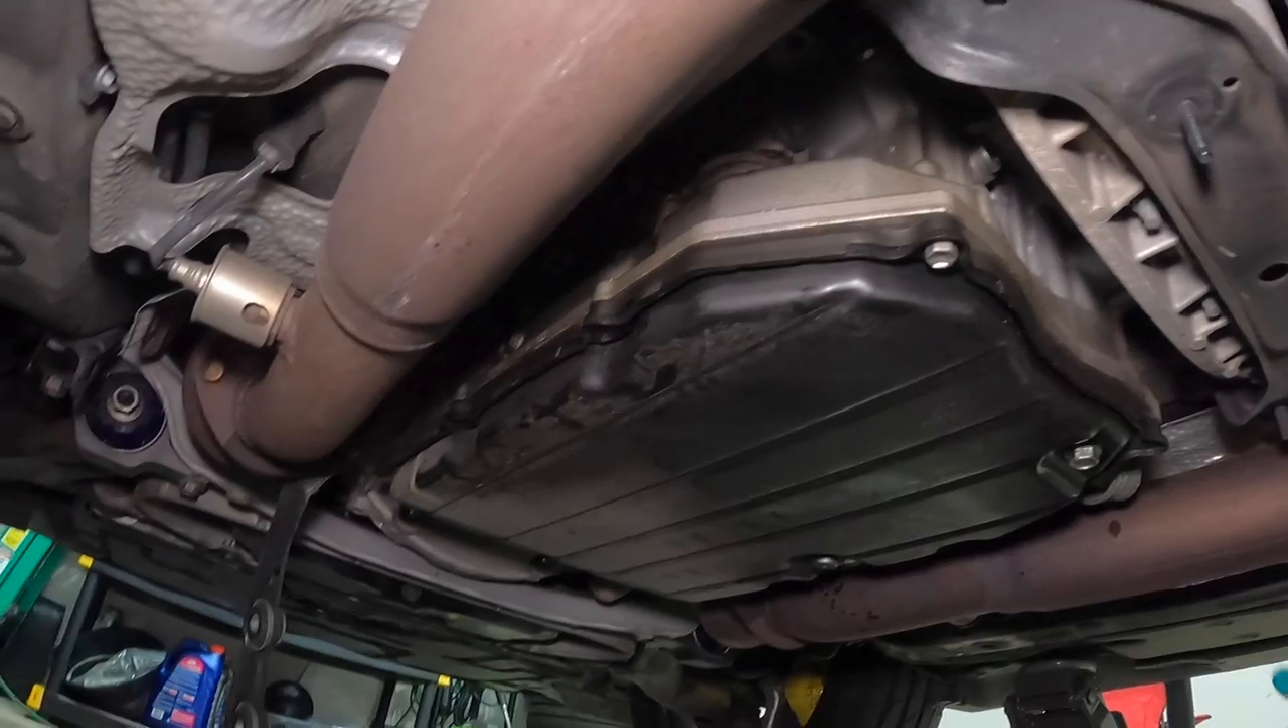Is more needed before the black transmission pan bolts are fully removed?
Yes.